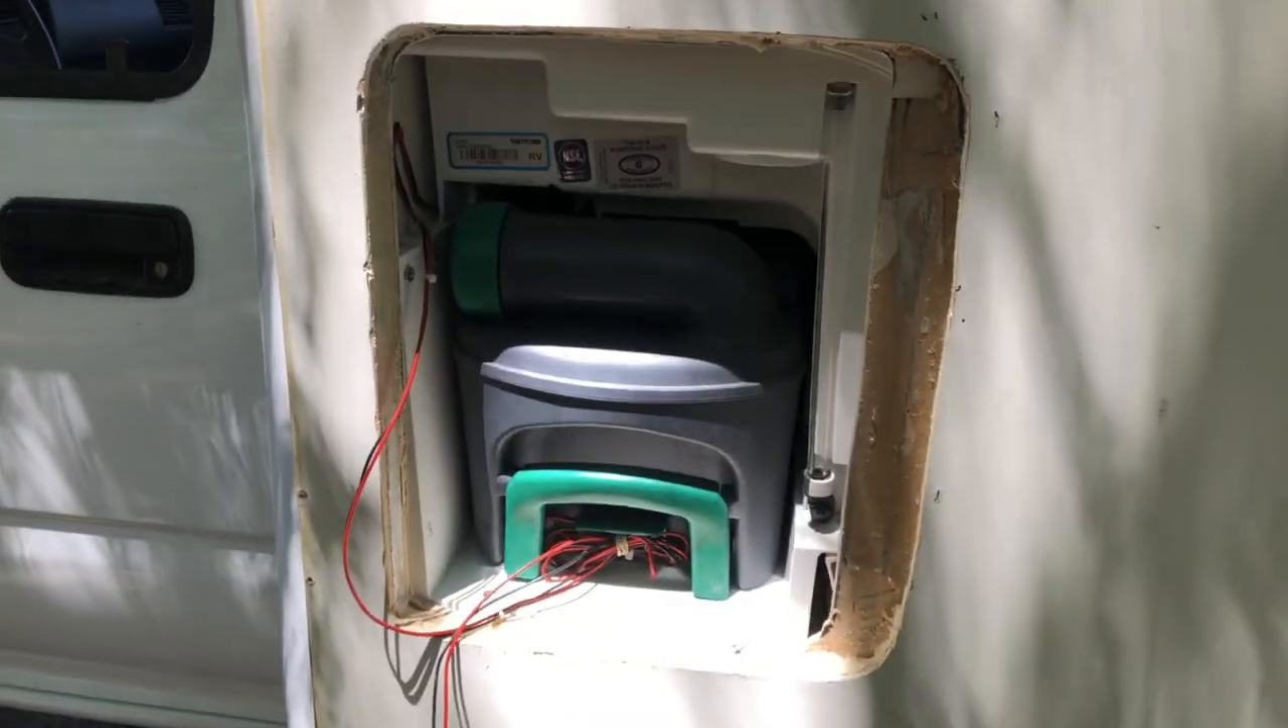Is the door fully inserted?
No.